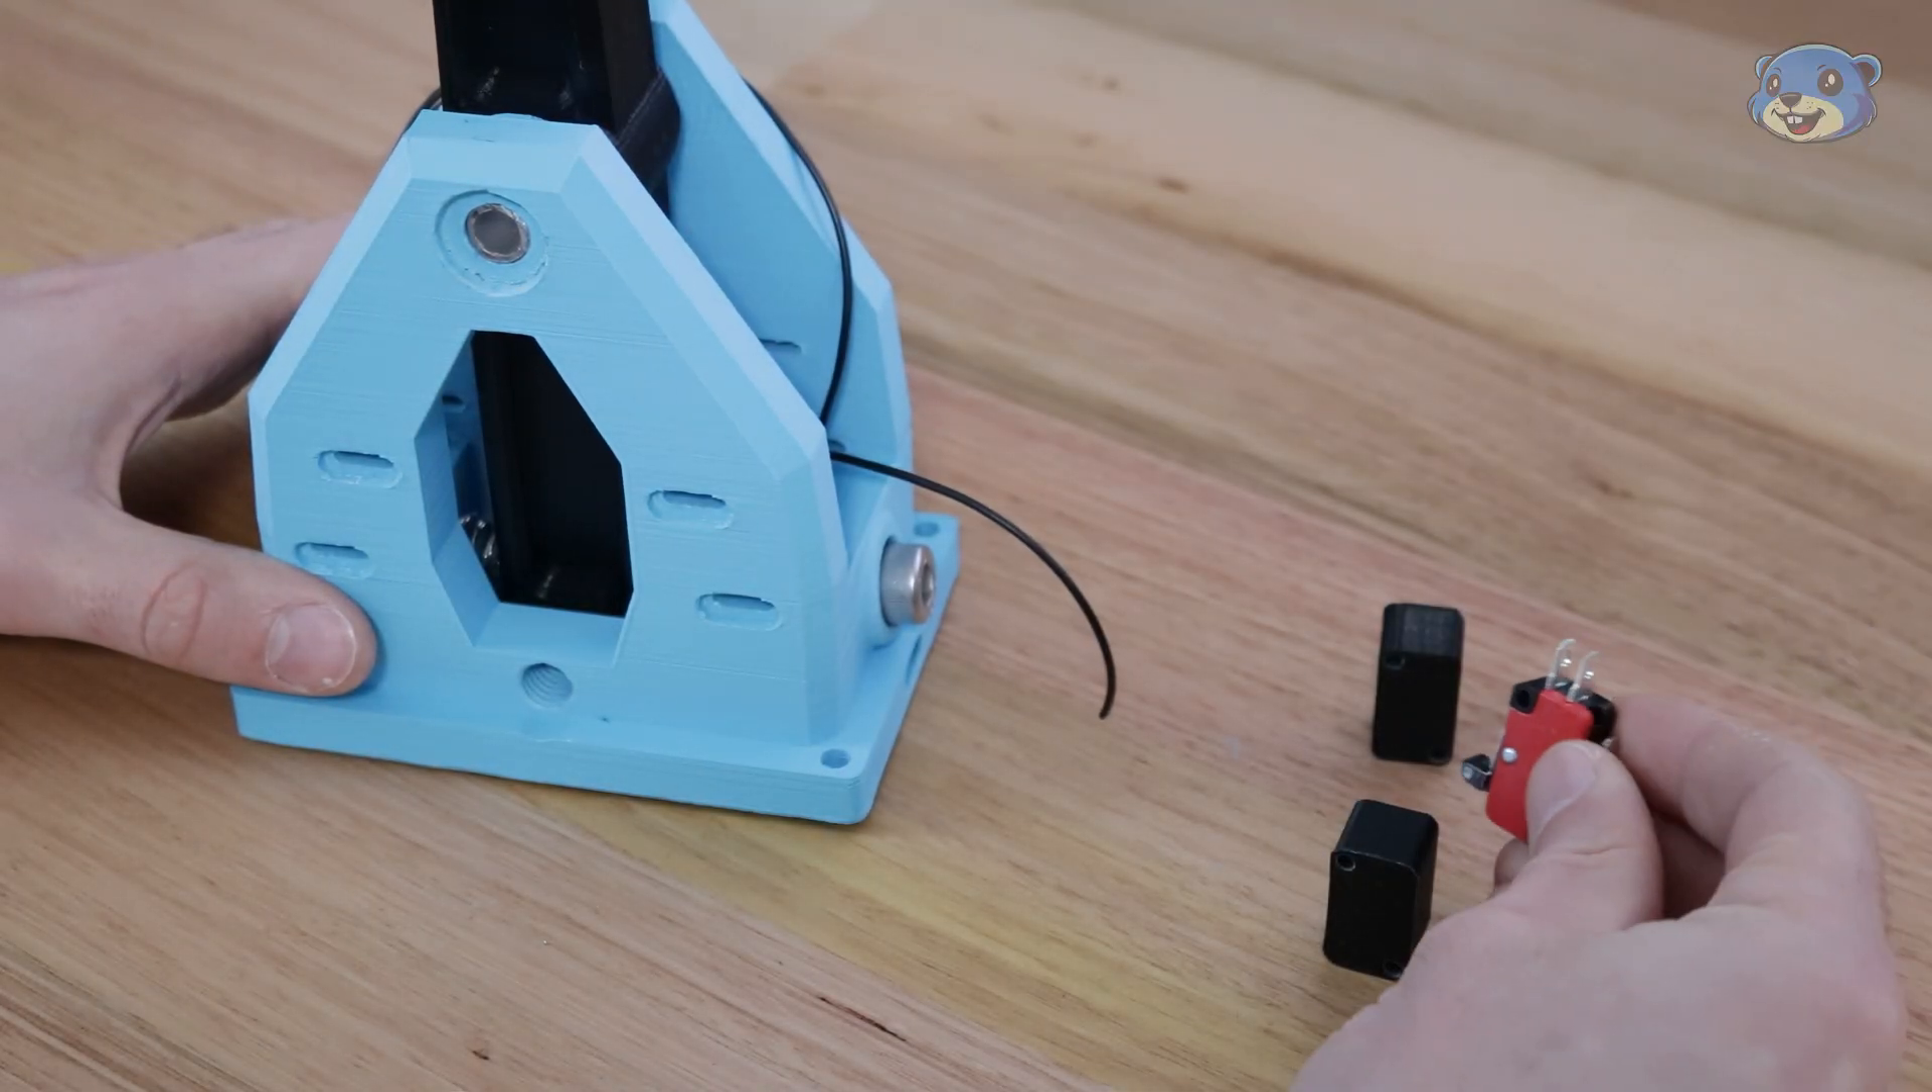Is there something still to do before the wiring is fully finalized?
Yes.